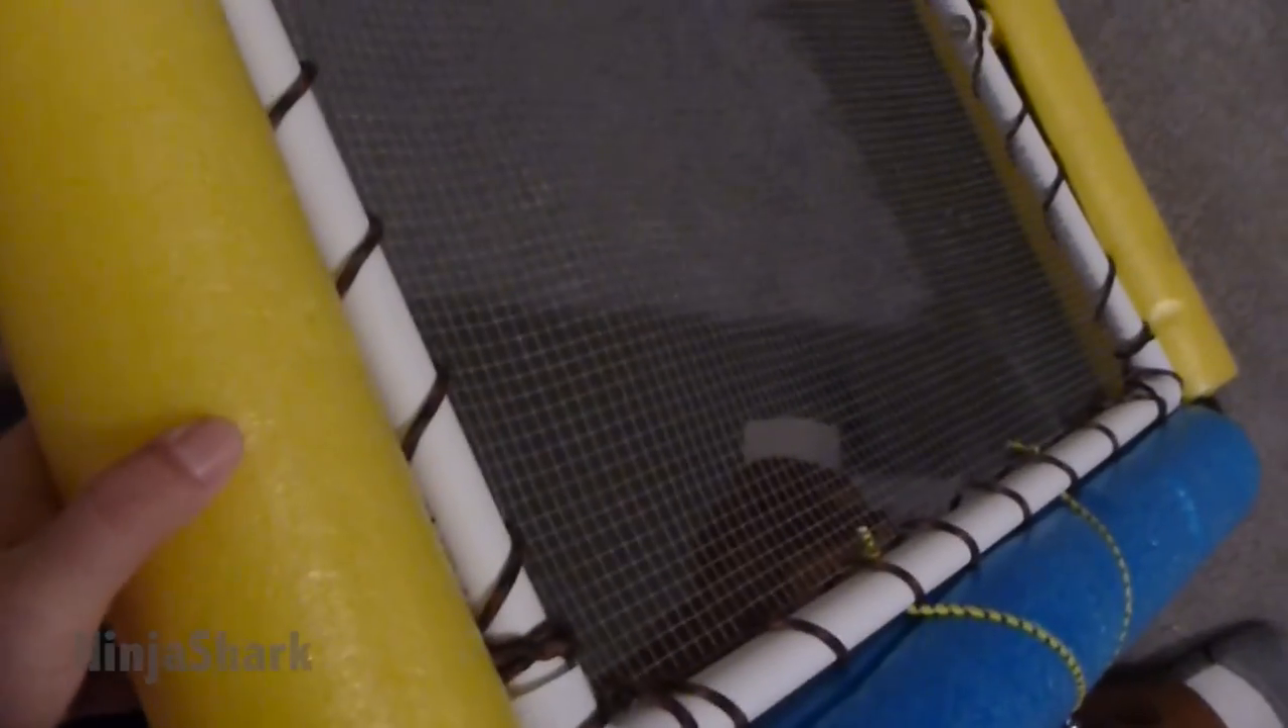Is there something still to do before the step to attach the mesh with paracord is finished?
No.